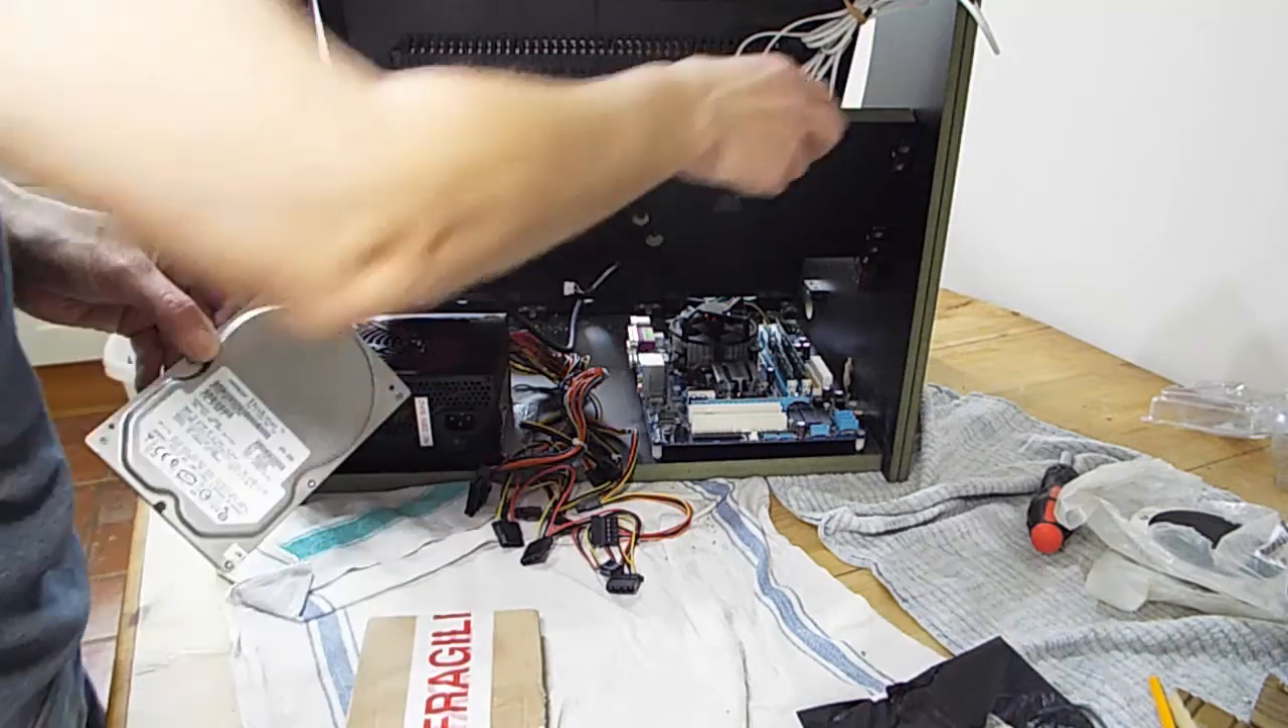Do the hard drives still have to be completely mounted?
Yes.